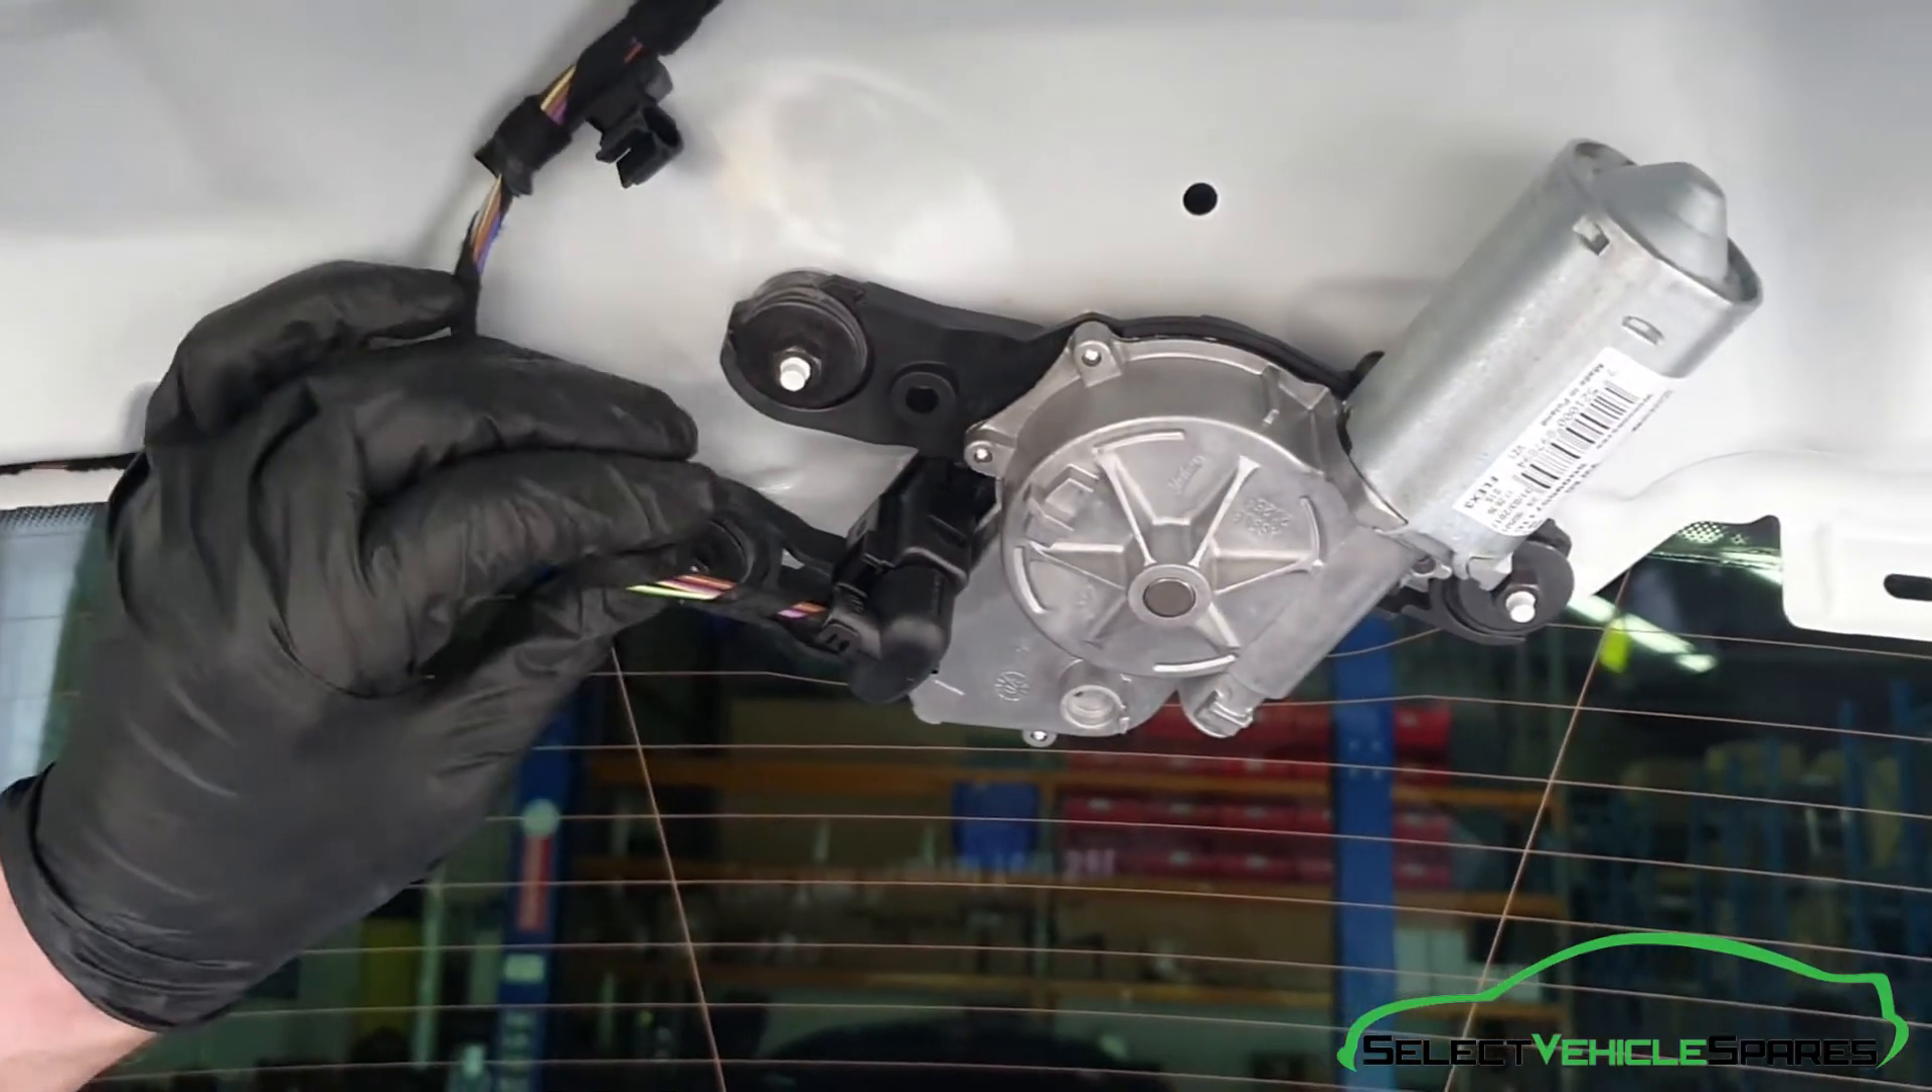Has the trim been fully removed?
Yes.